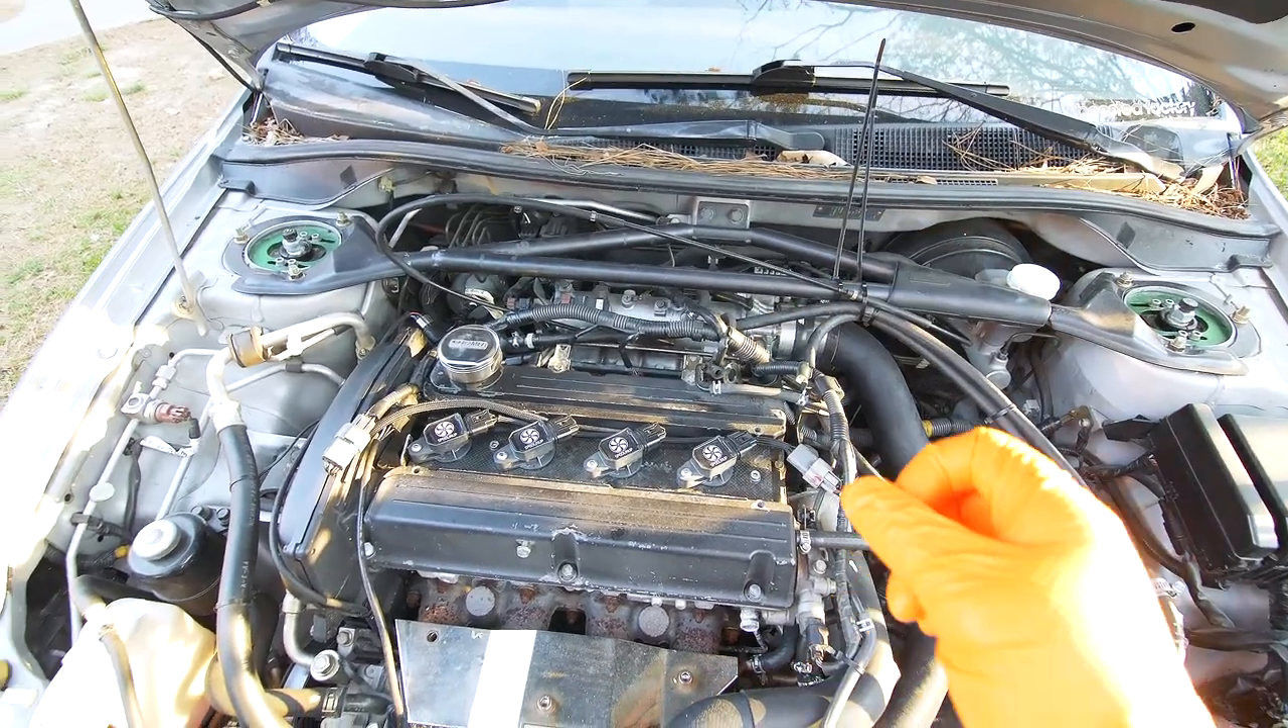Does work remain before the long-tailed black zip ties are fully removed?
Yes.